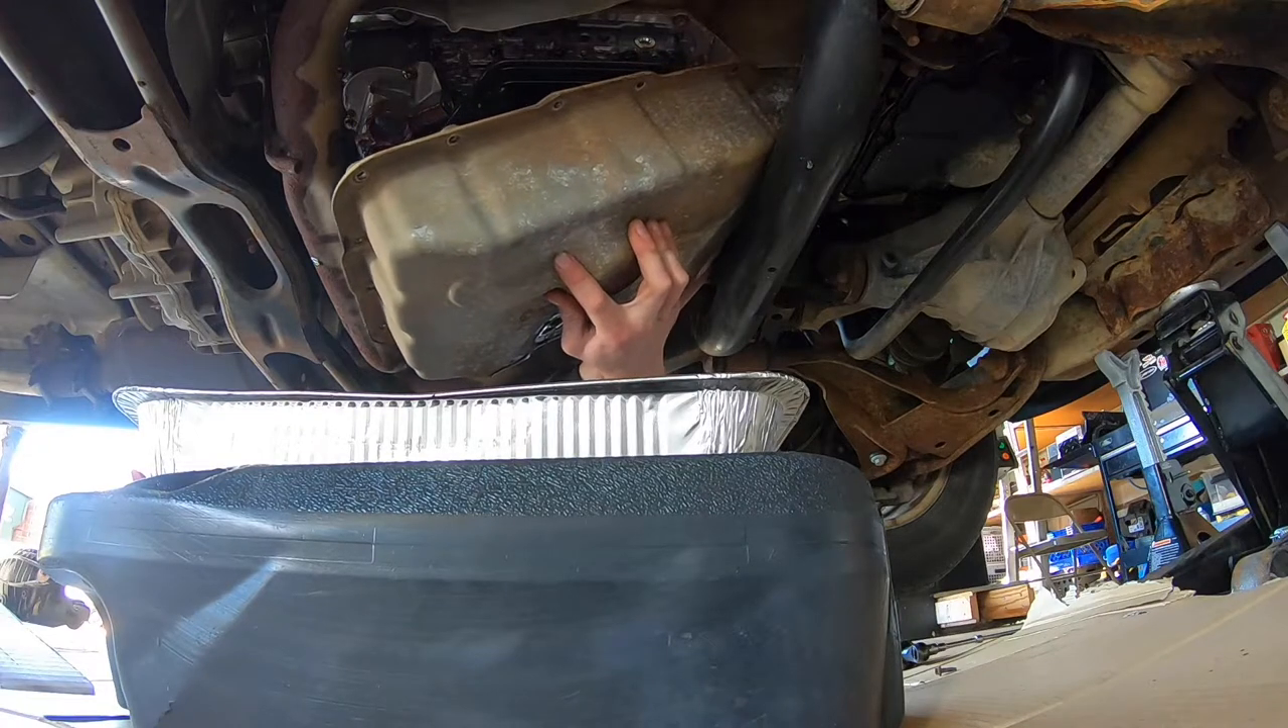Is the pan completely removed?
No.